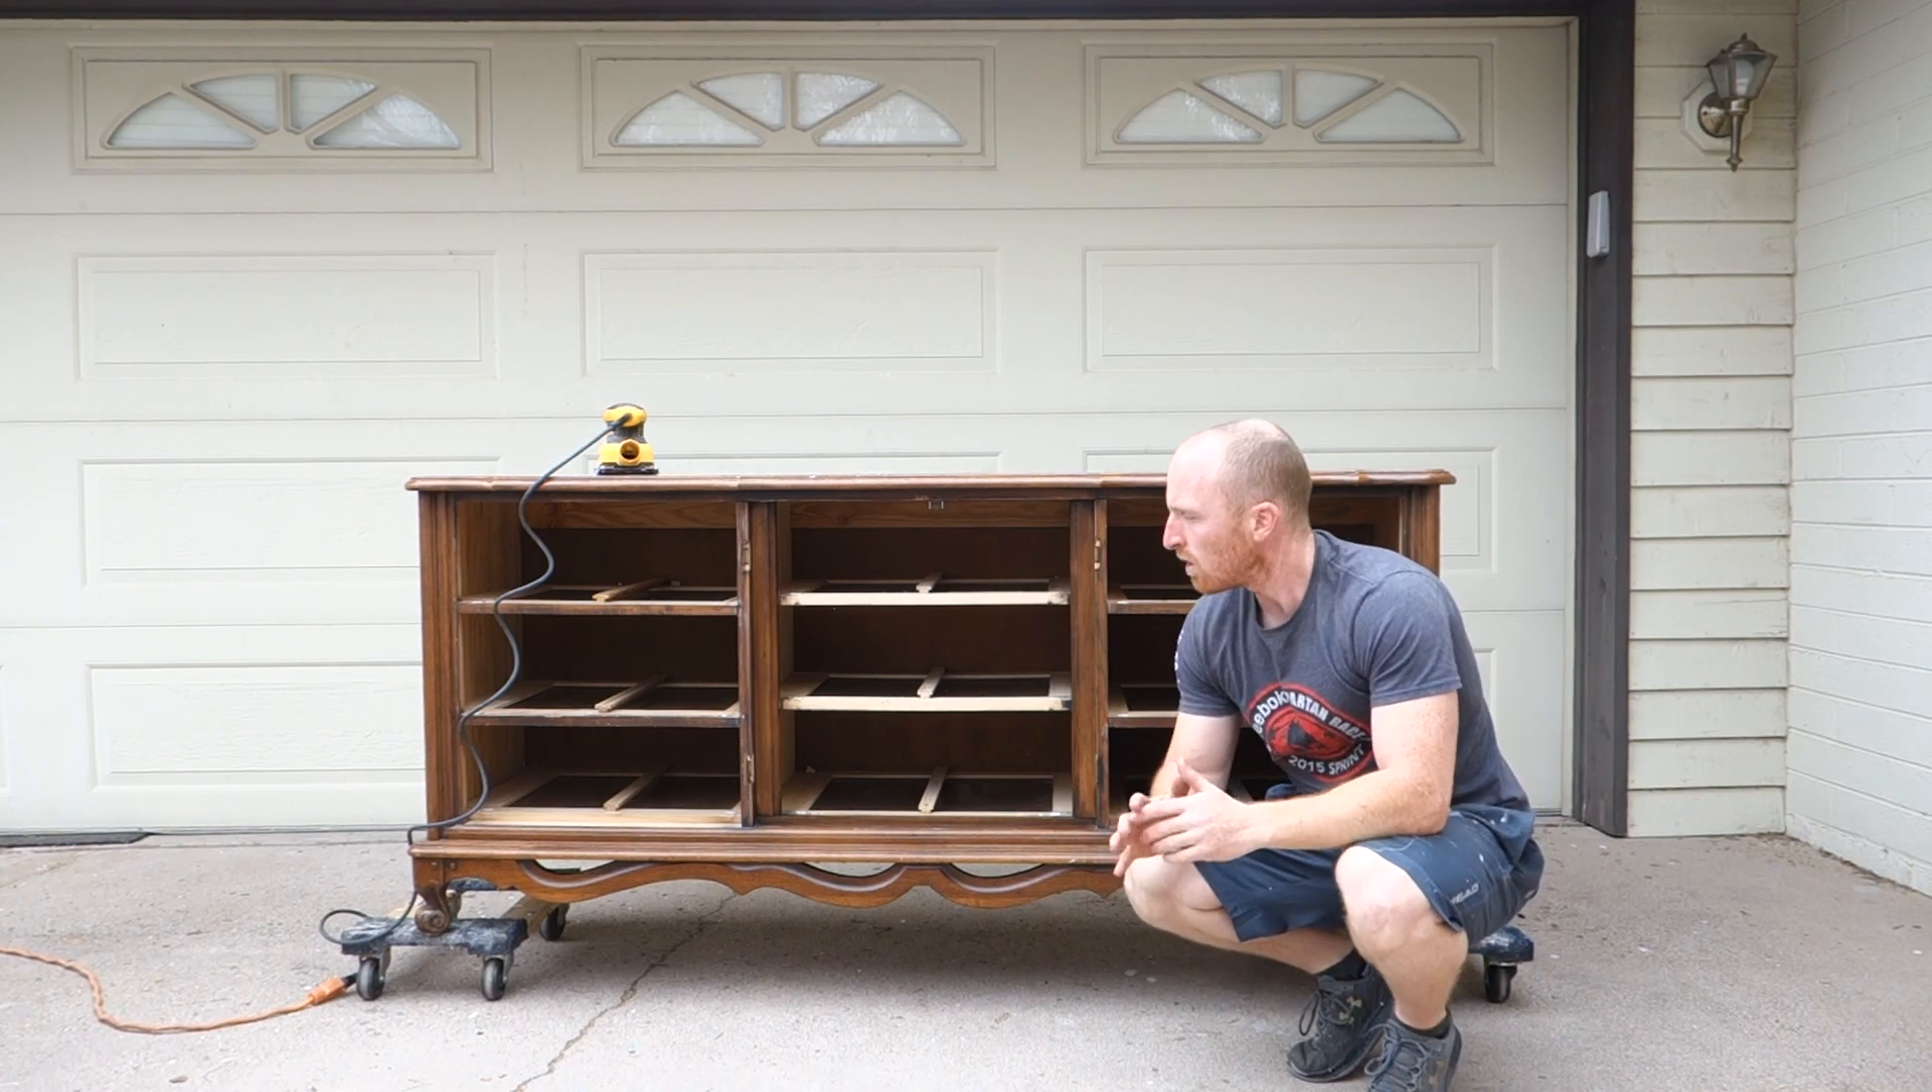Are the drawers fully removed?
Yes.